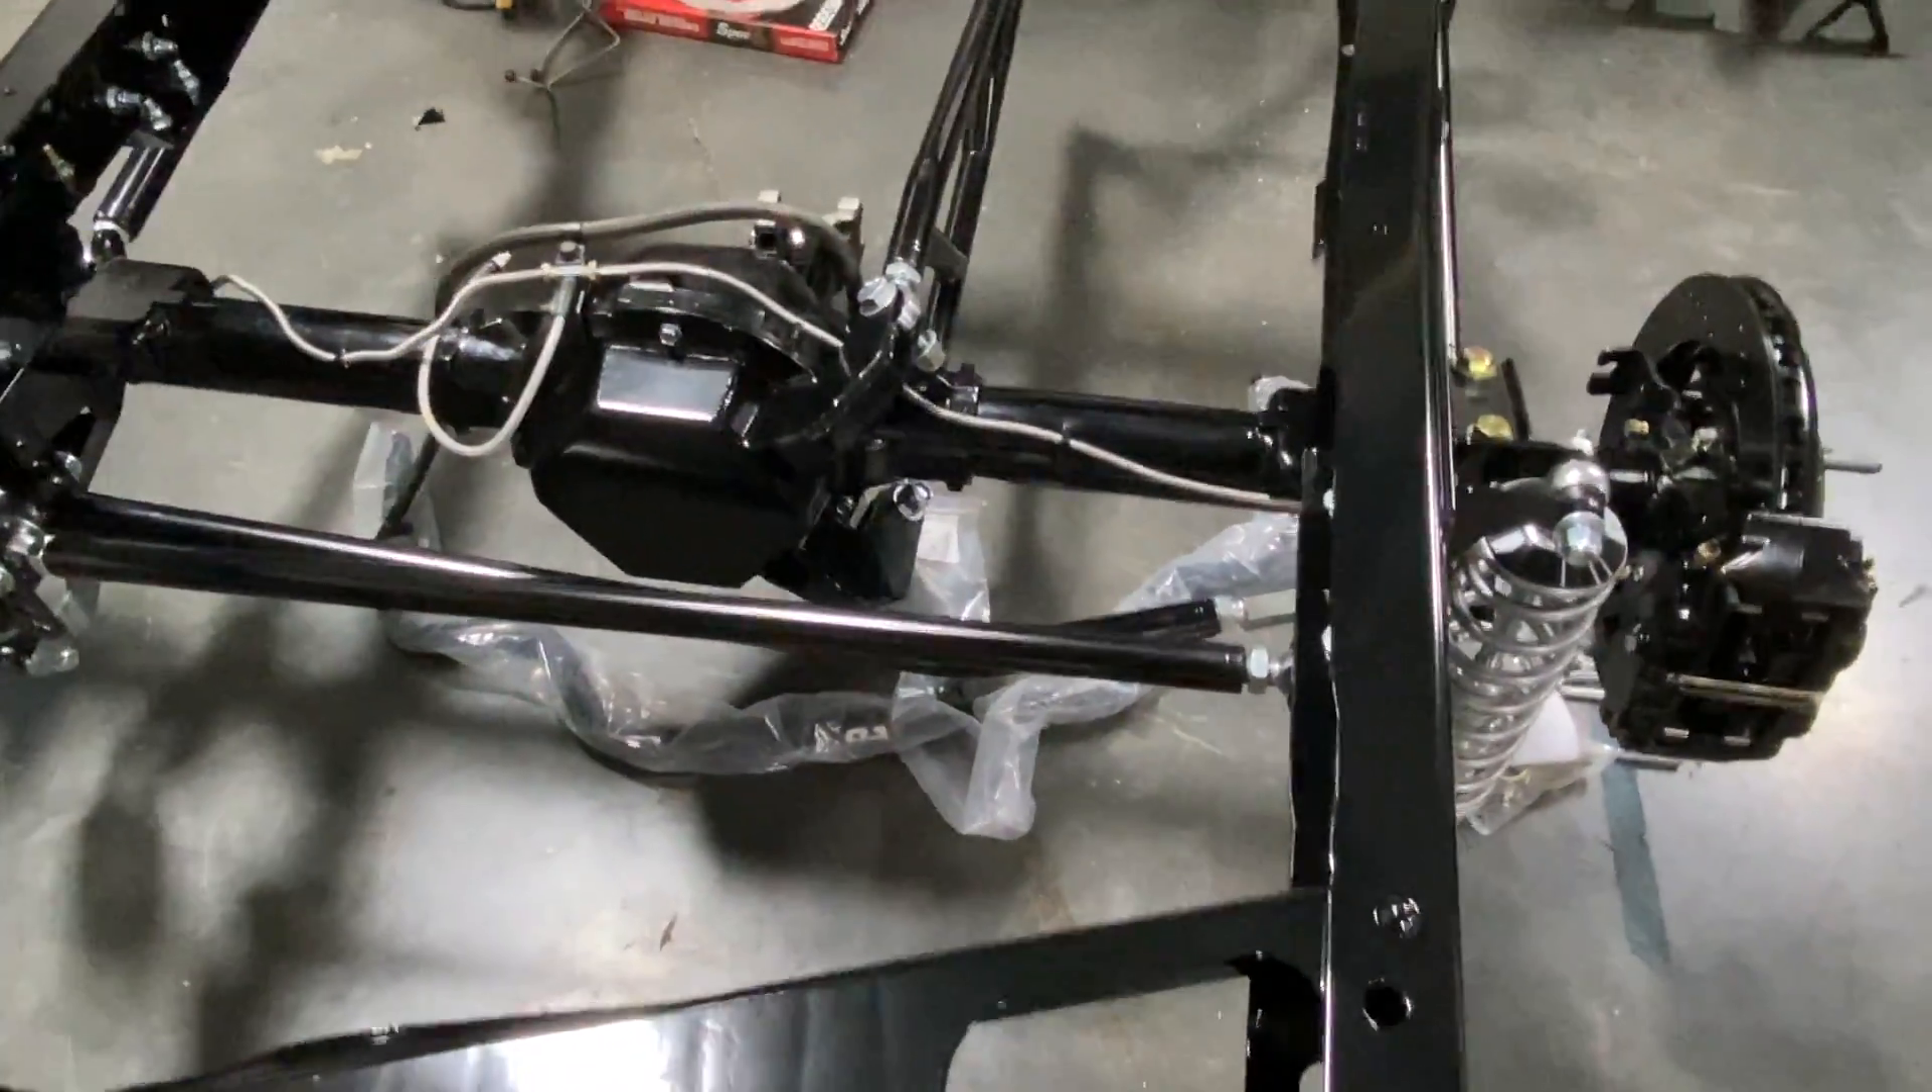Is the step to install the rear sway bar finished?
No.